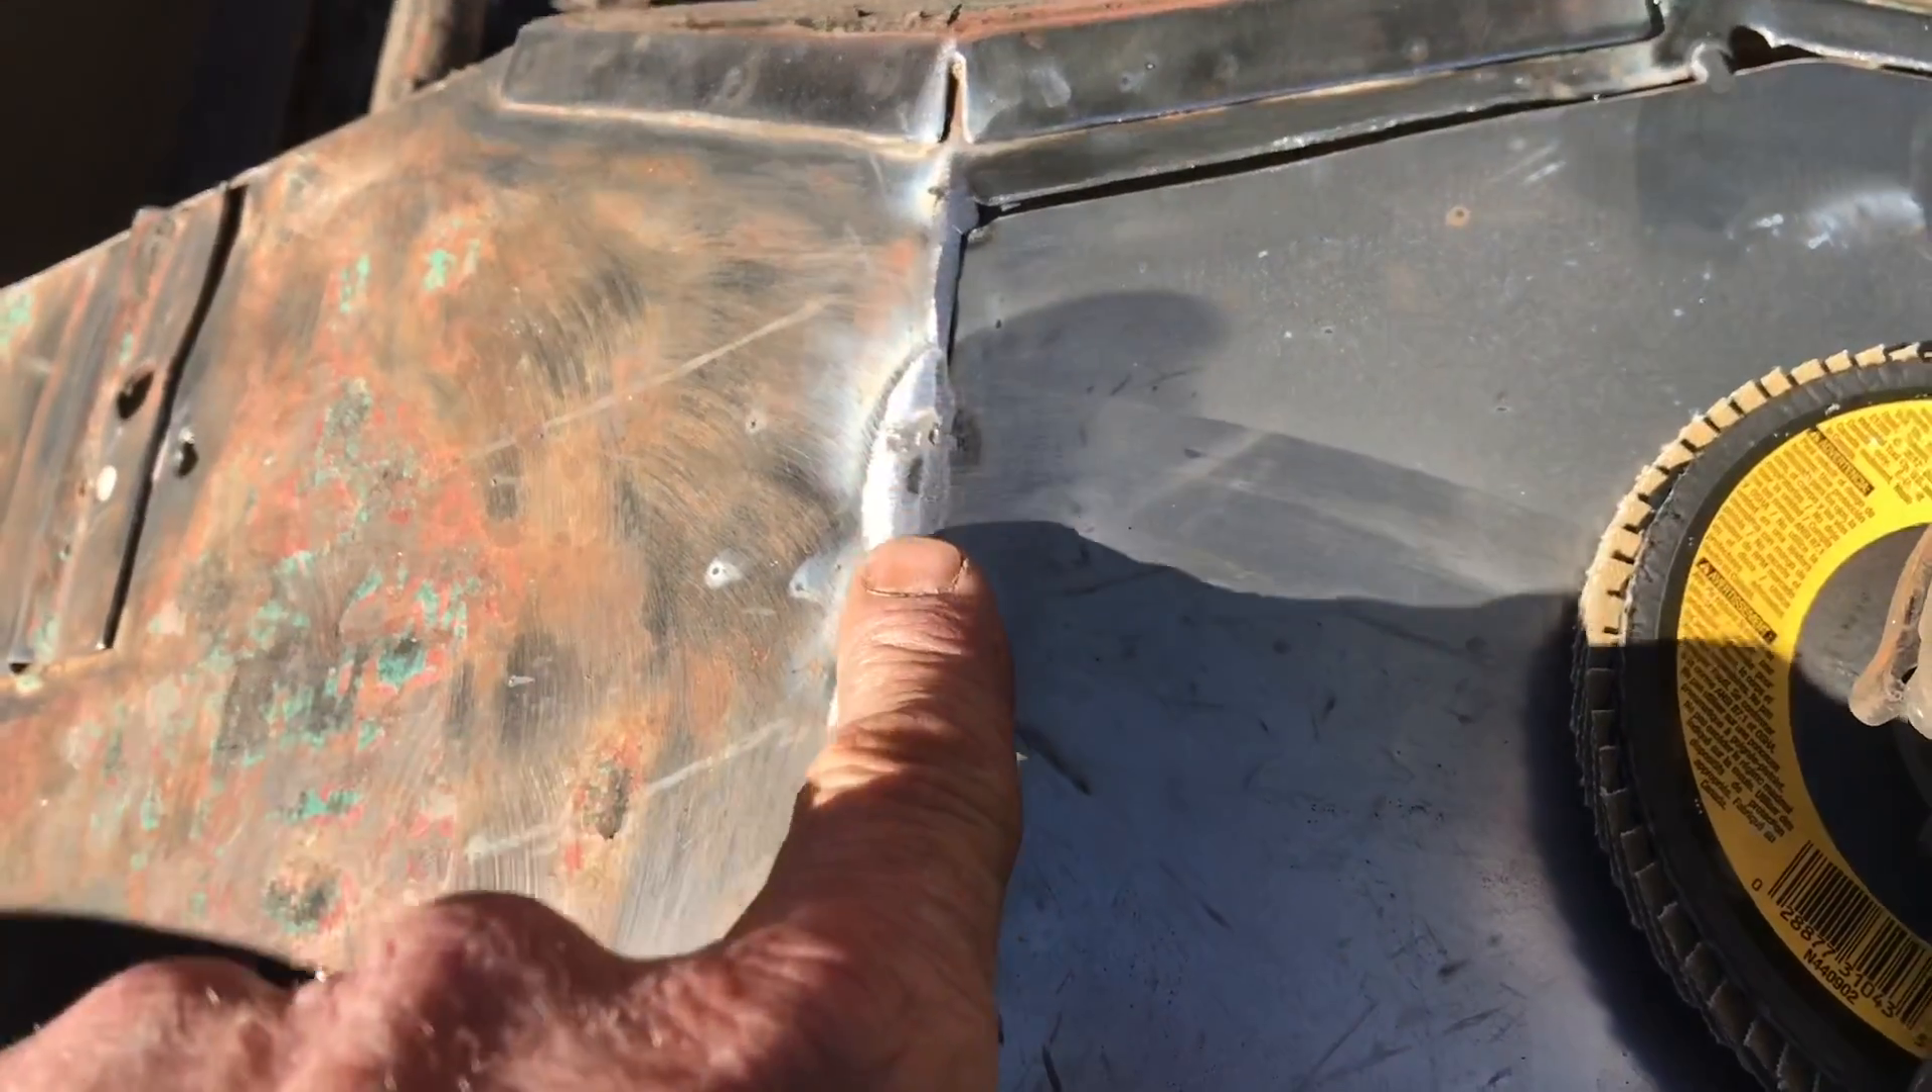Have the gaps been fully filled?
No.